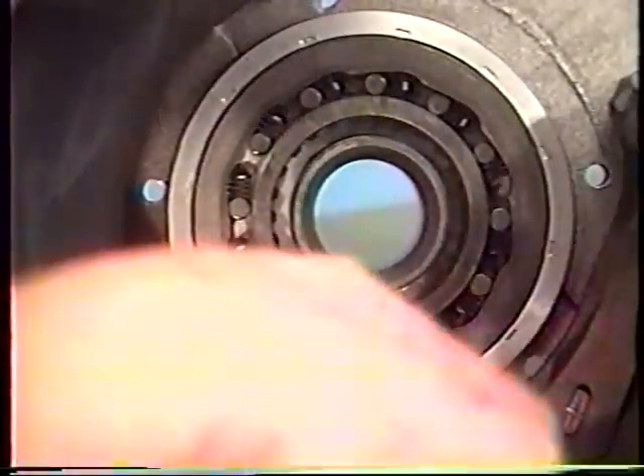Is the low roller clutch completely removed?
No.